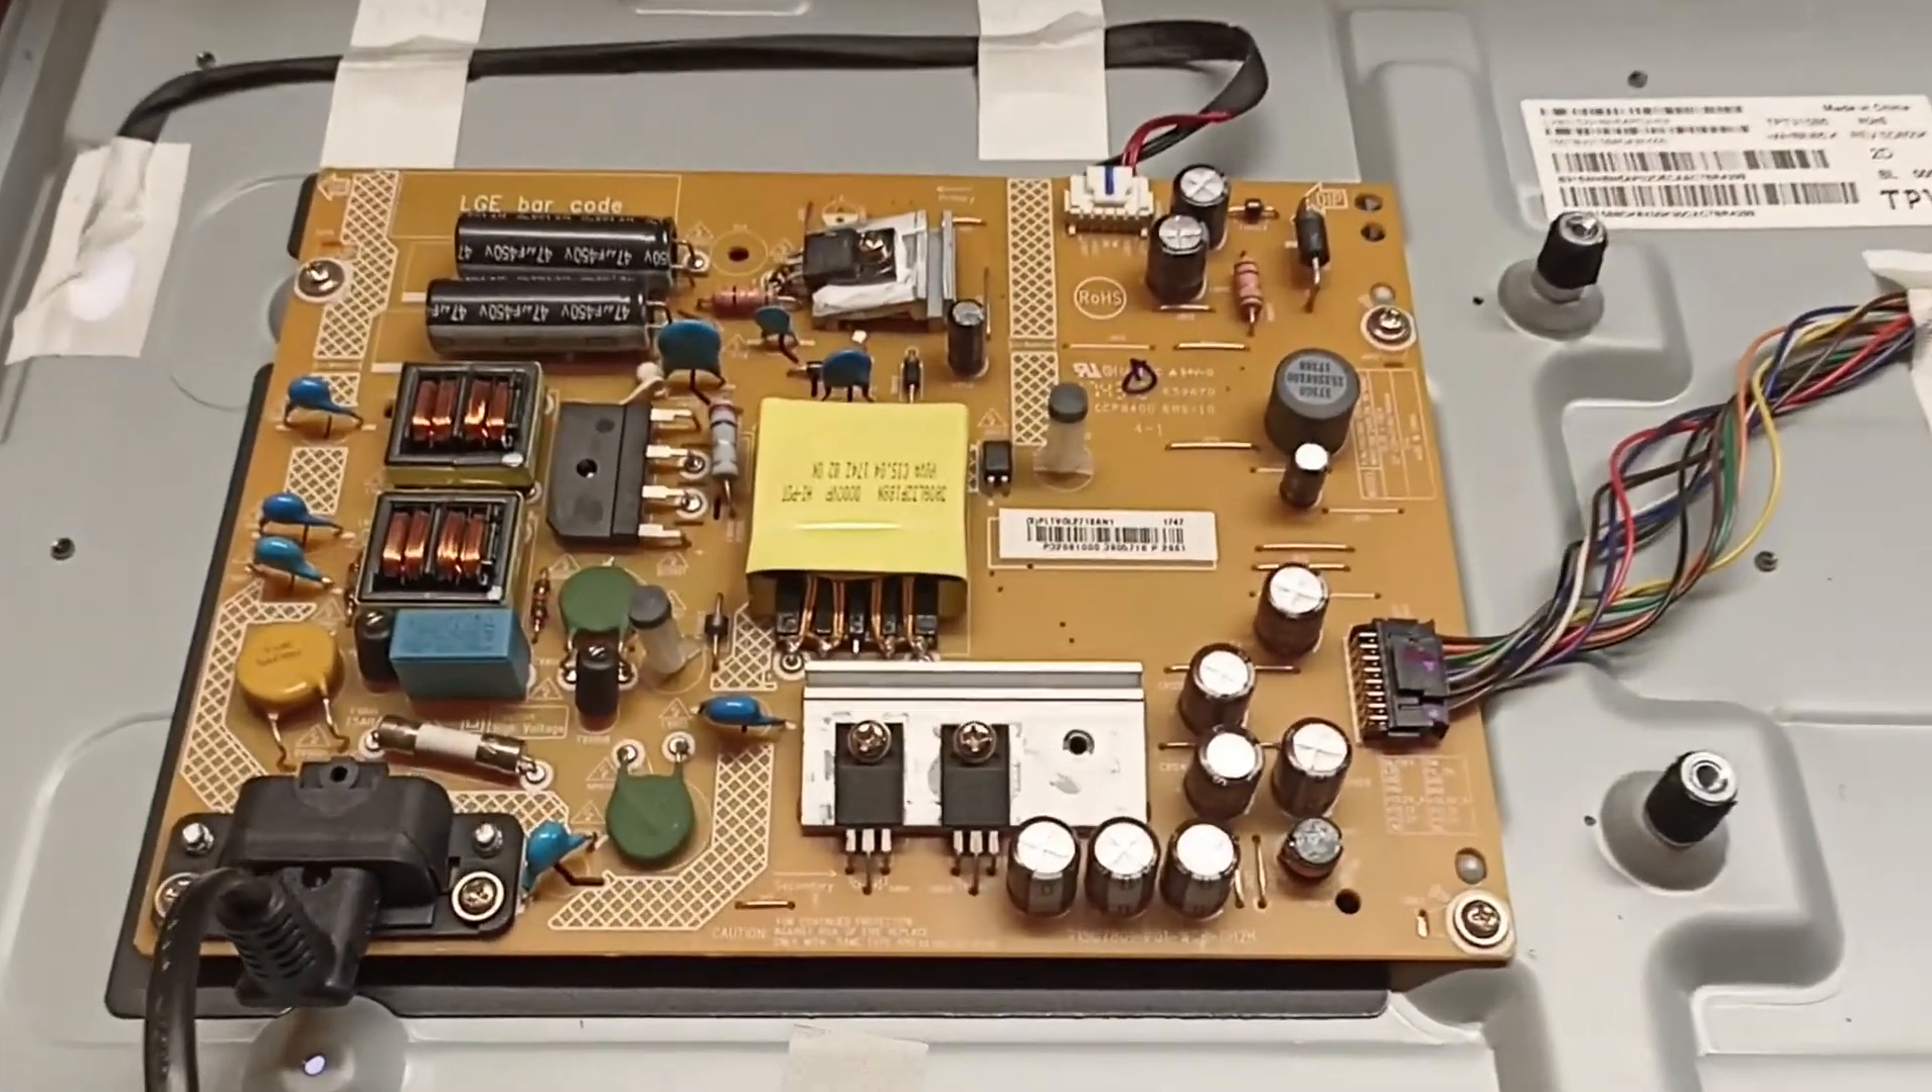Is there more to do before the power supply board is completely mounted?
No.